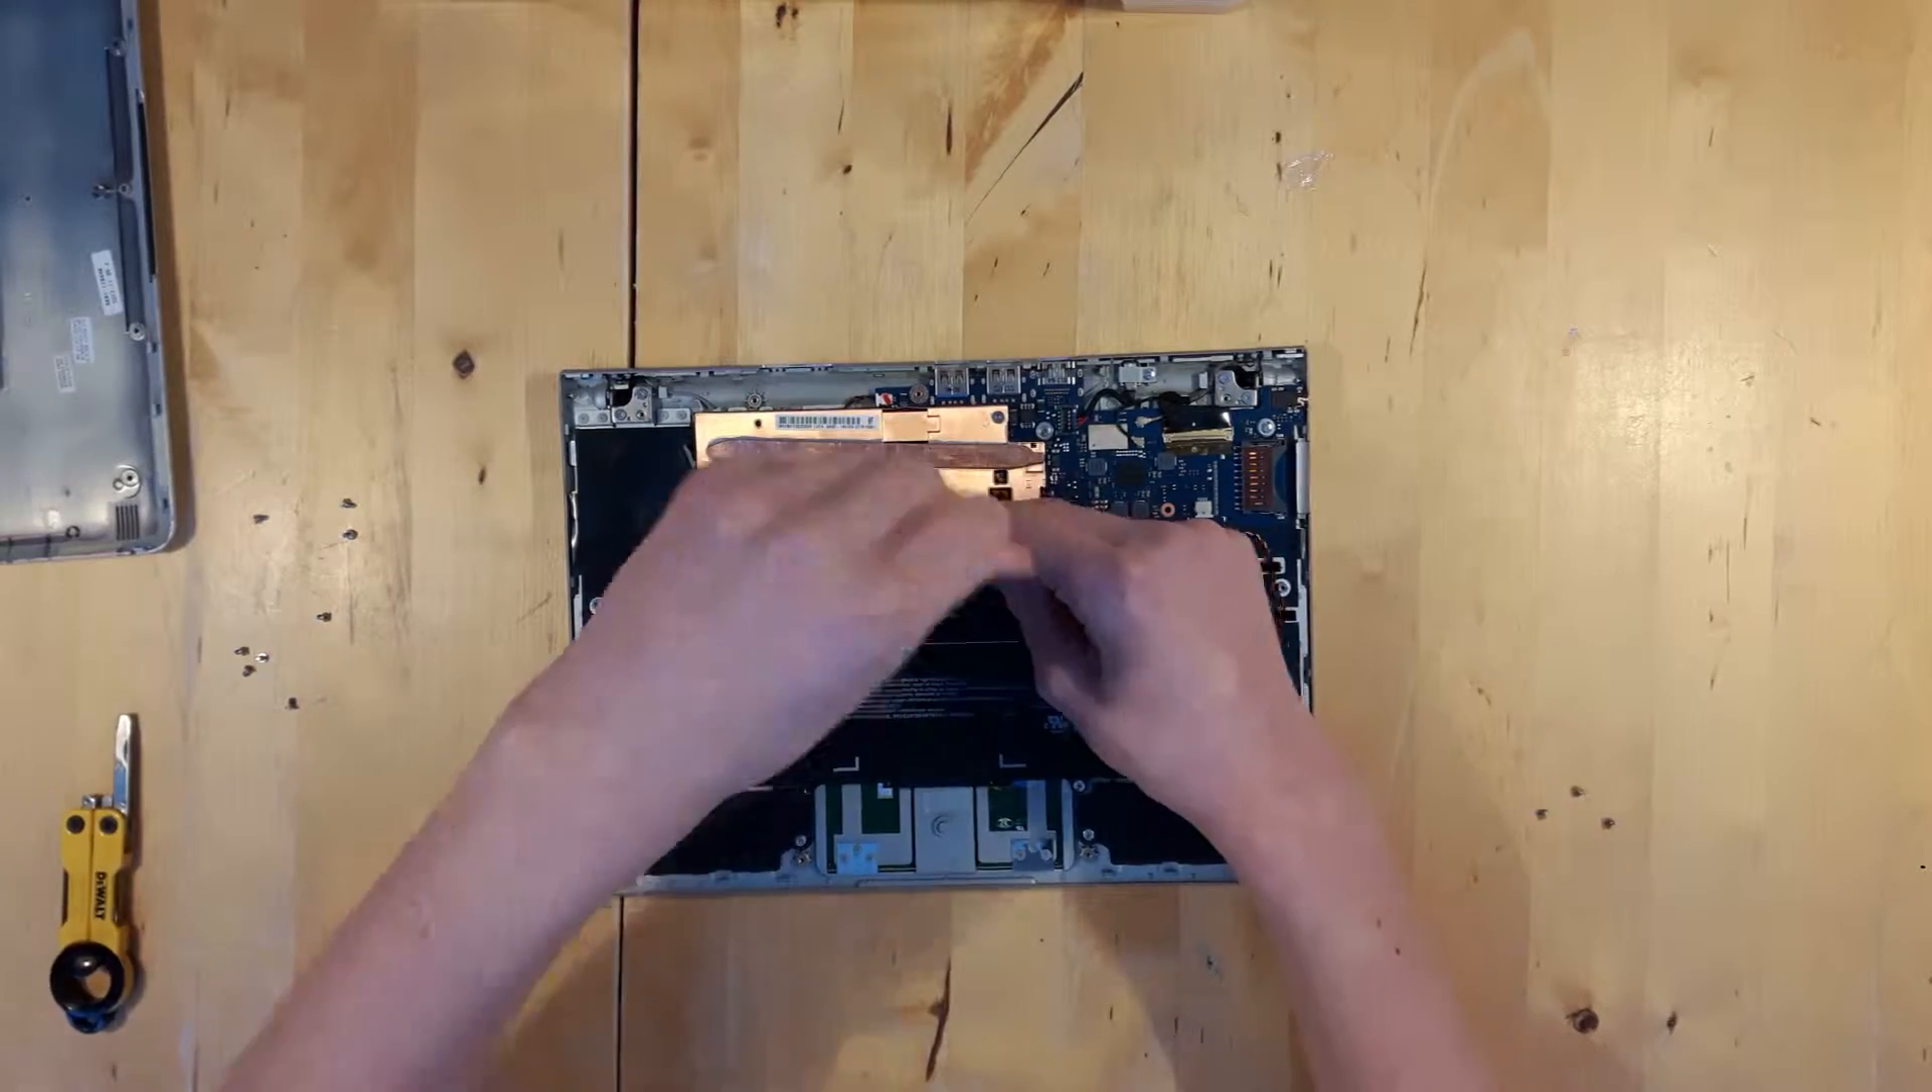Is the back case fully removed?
Yes.